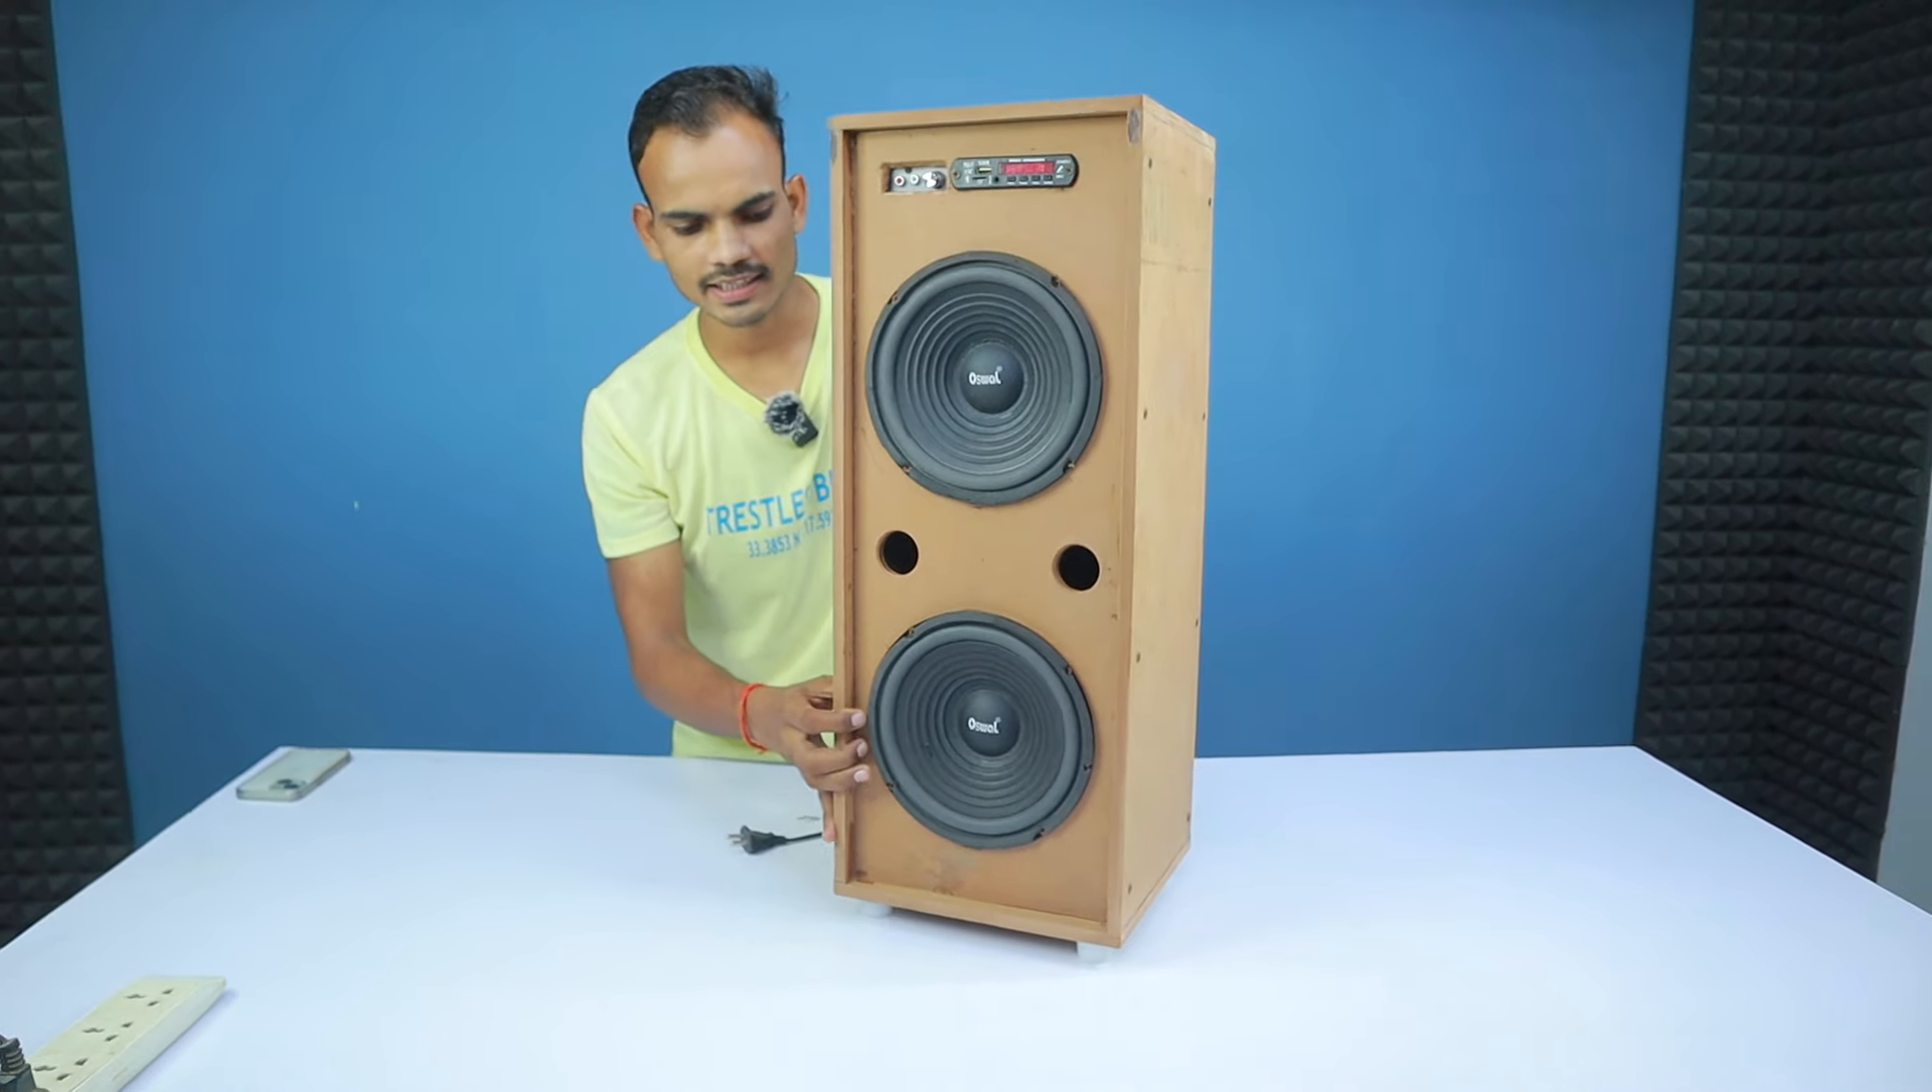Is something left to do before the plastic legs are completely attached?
No.